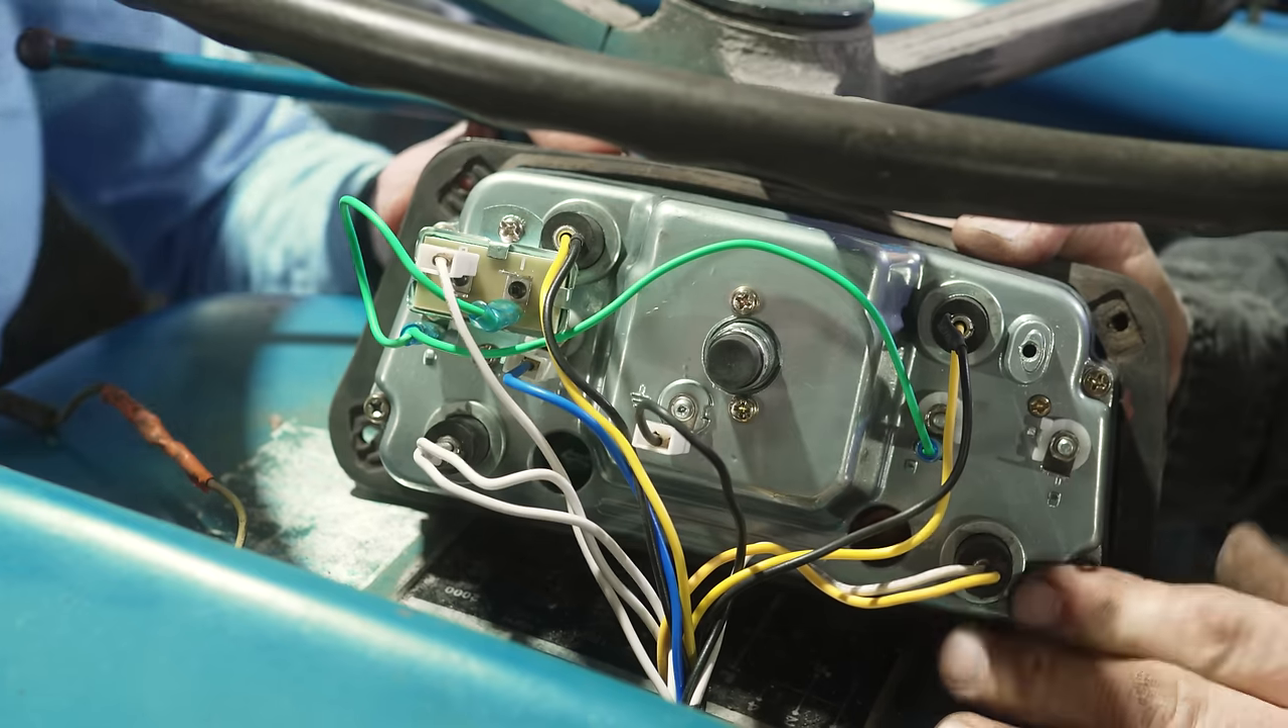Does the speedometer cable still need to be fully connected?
Yes.